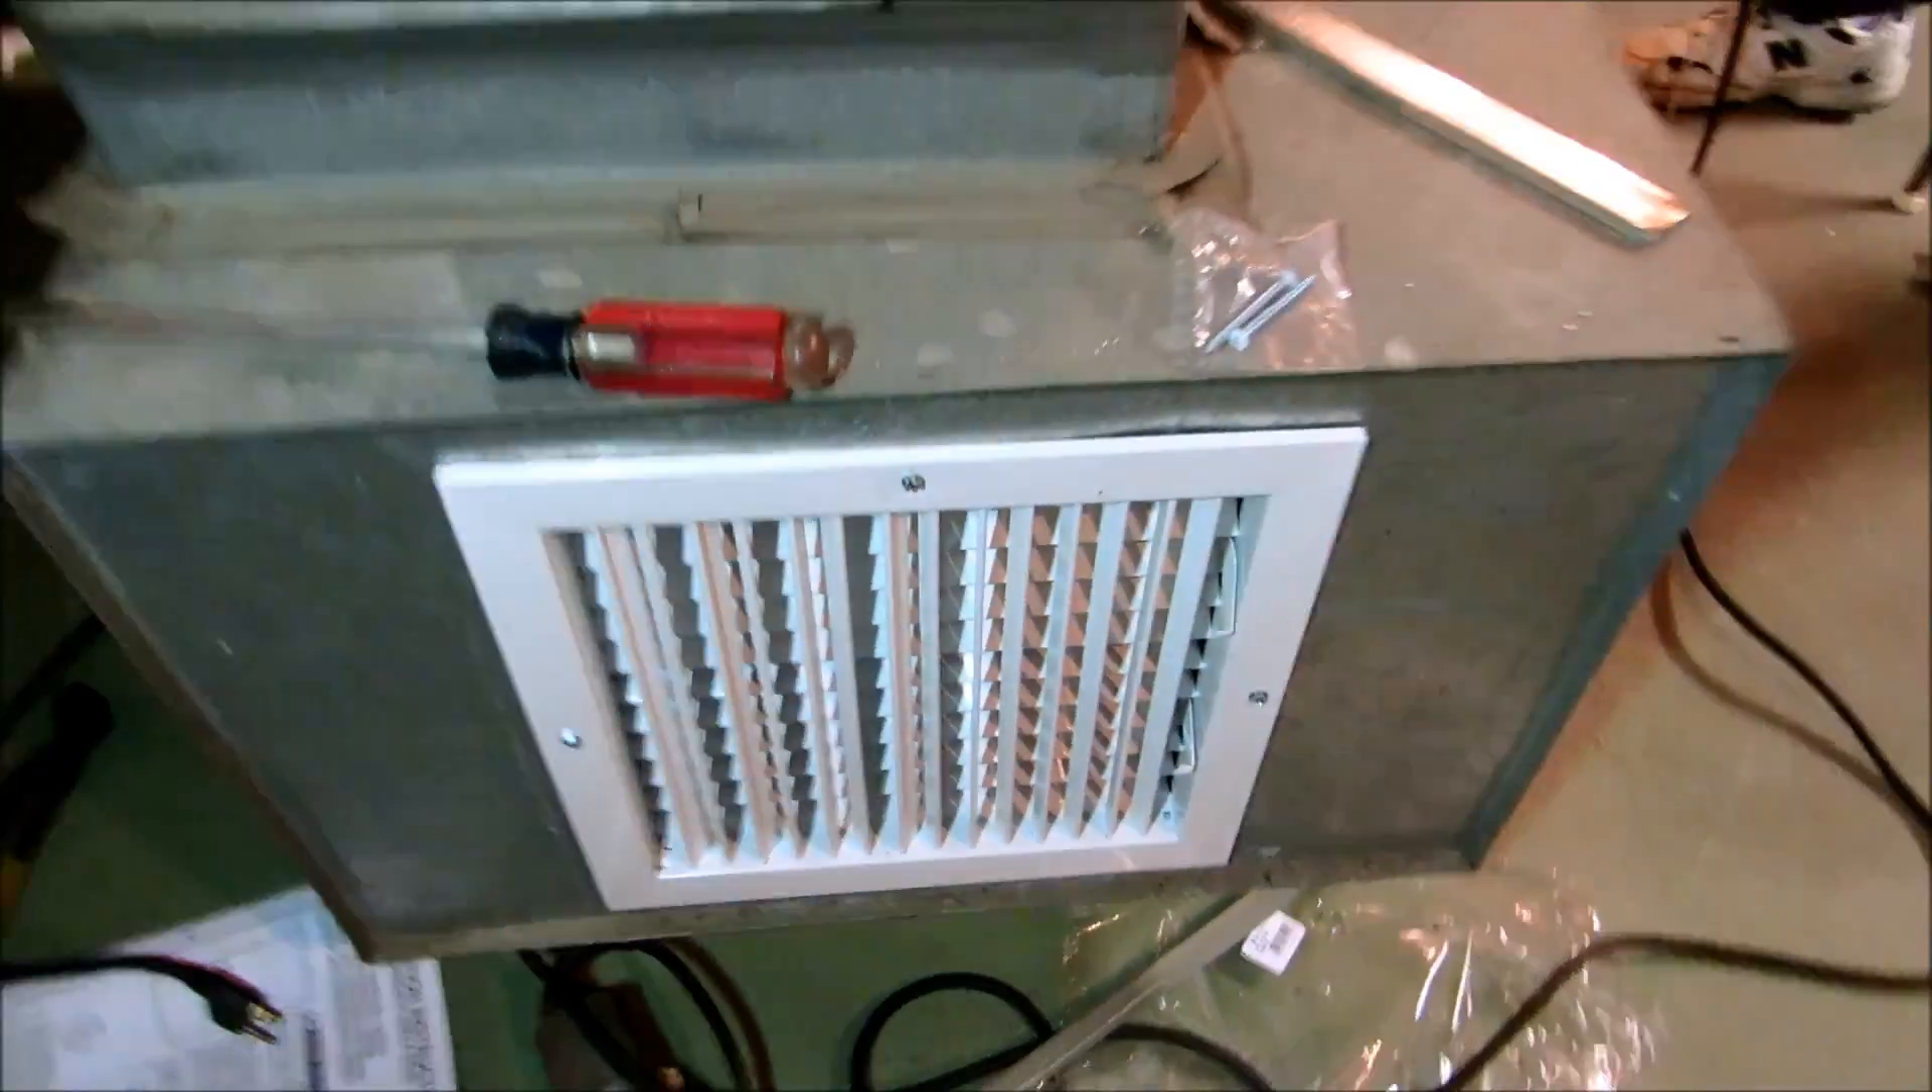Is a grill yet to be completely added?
No.